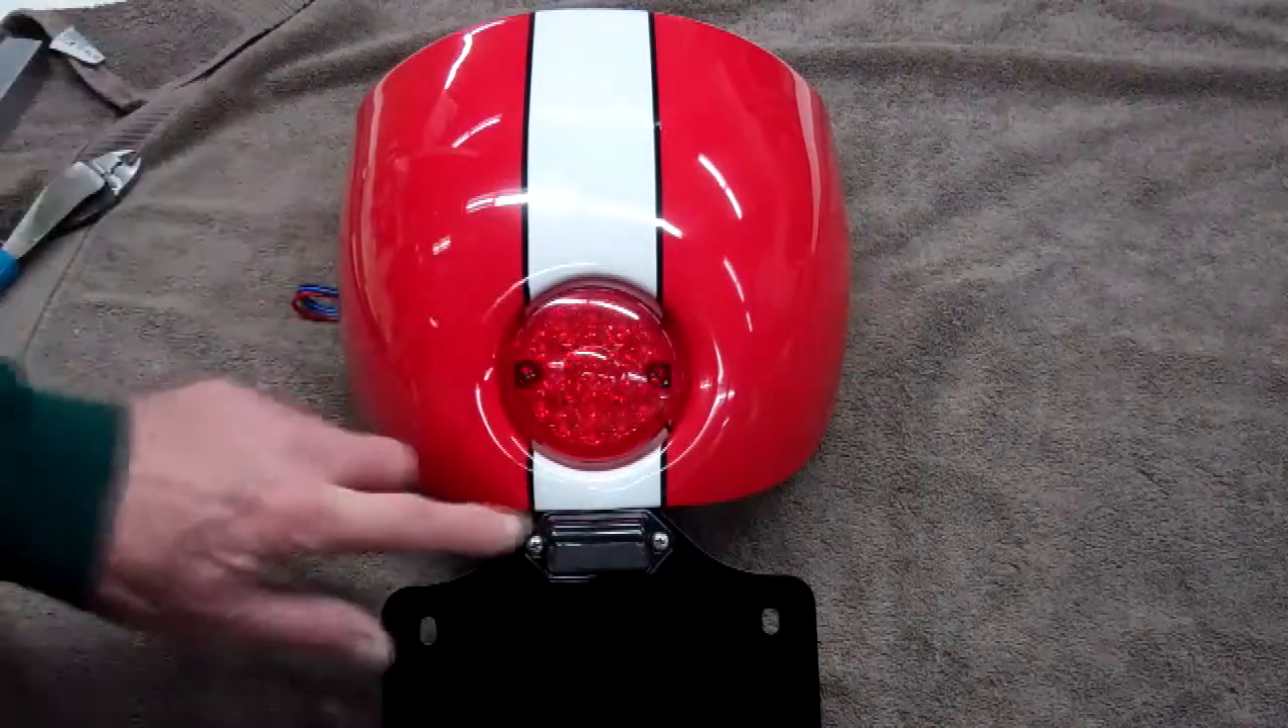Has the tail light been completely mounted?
Yes.